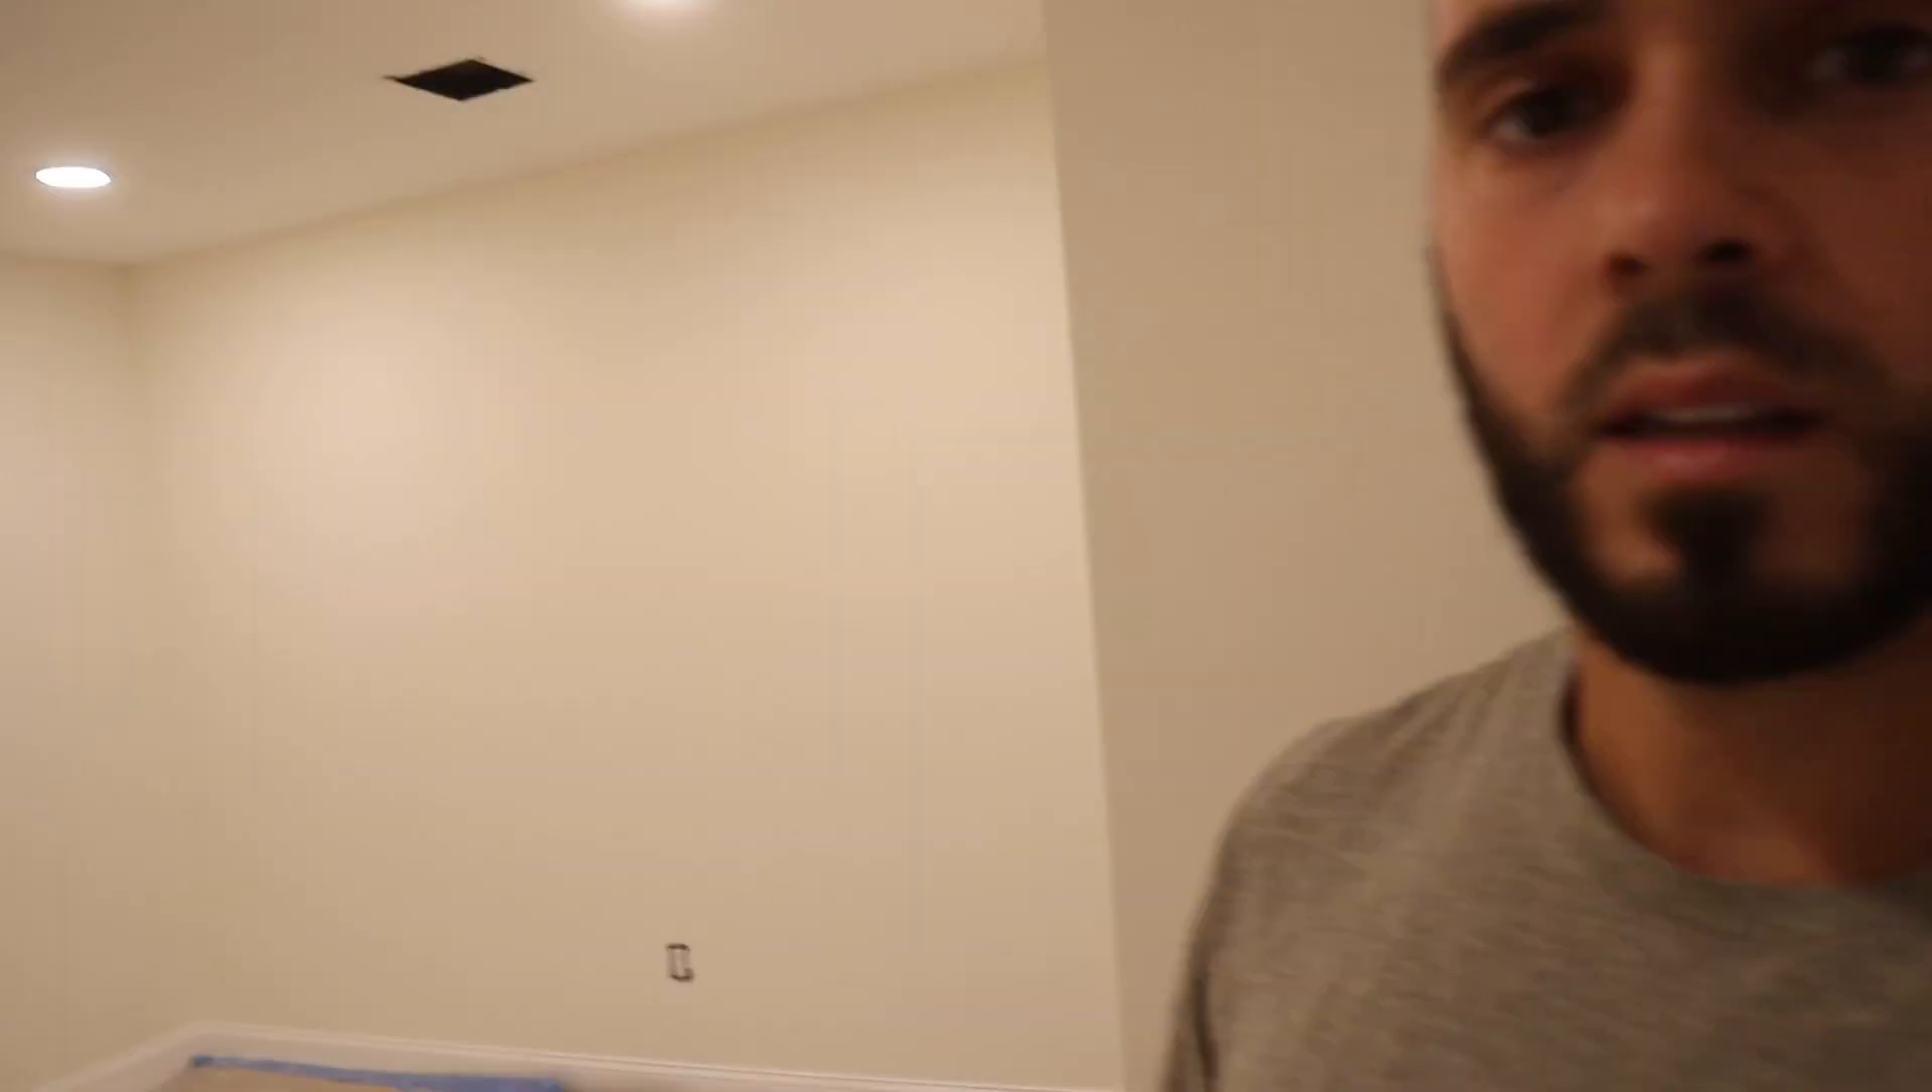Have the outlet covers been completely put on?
No.